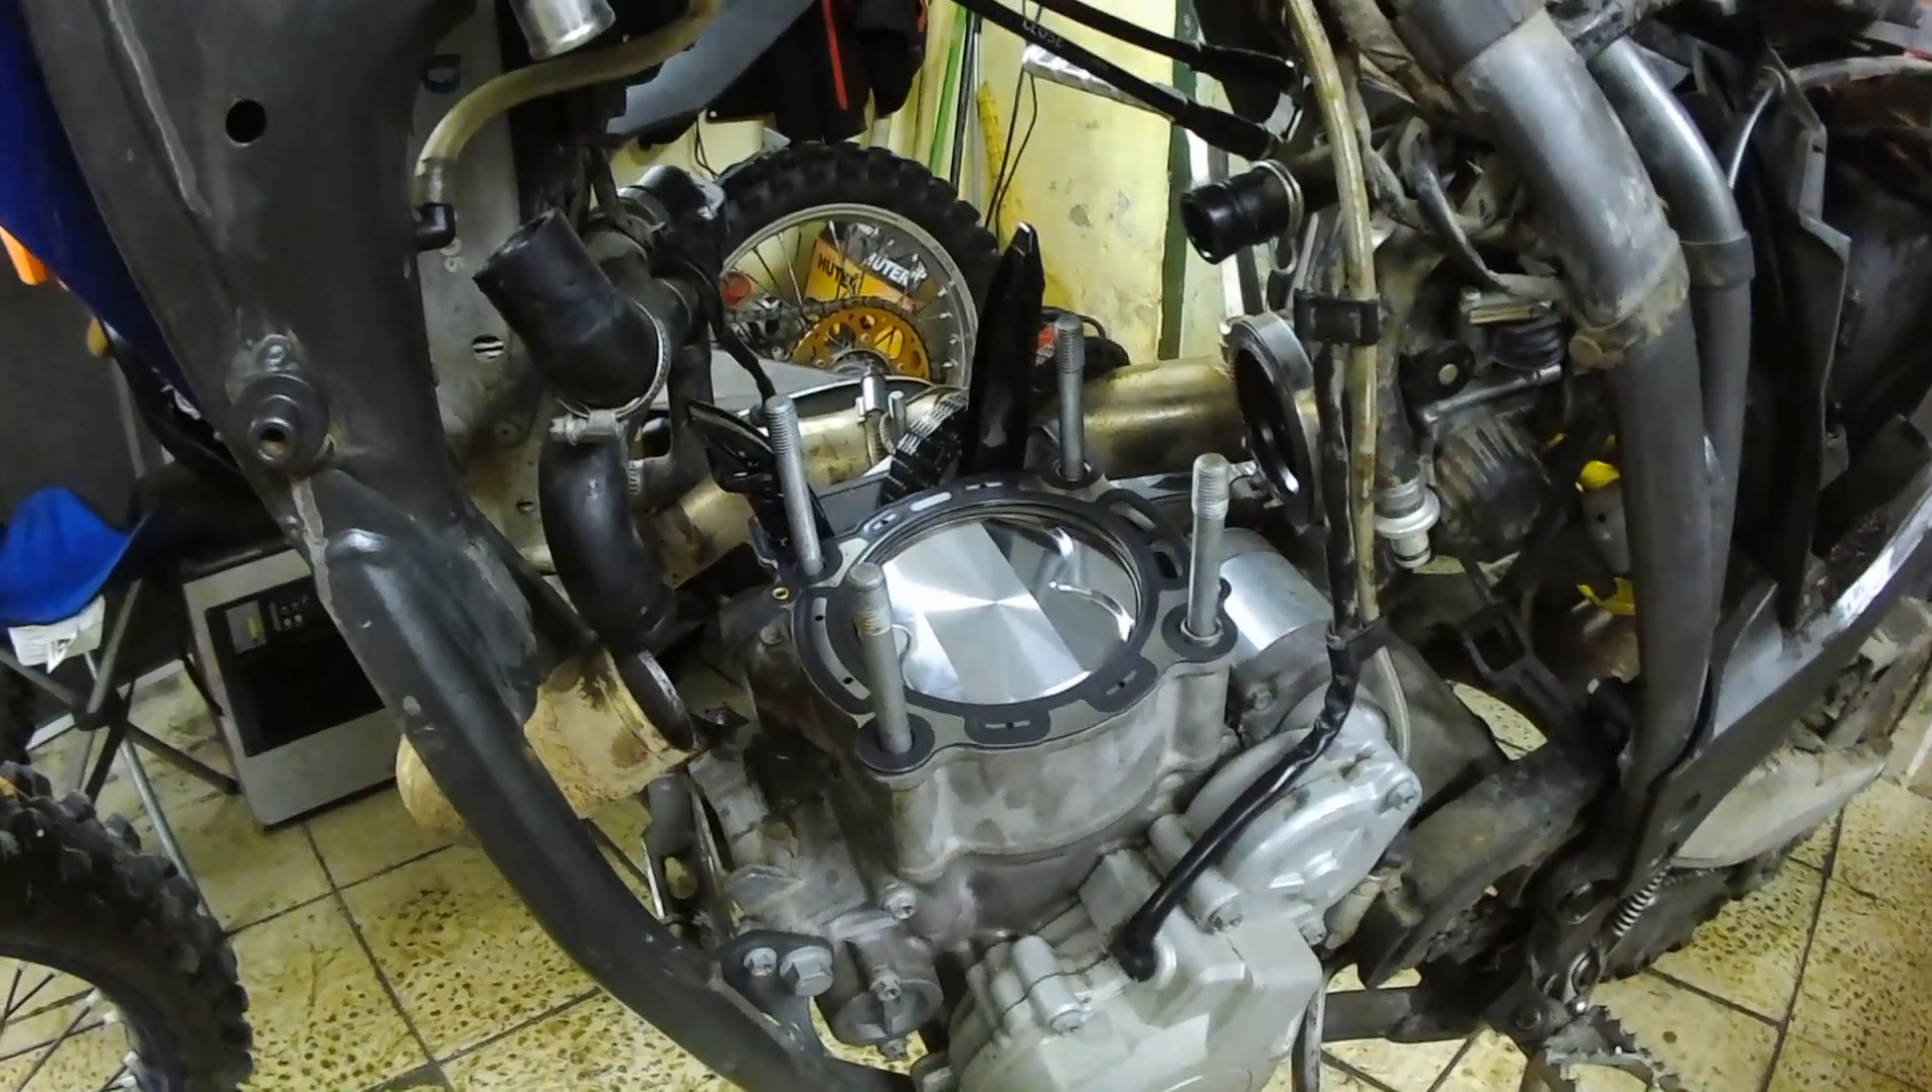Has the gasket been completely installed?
Yes.